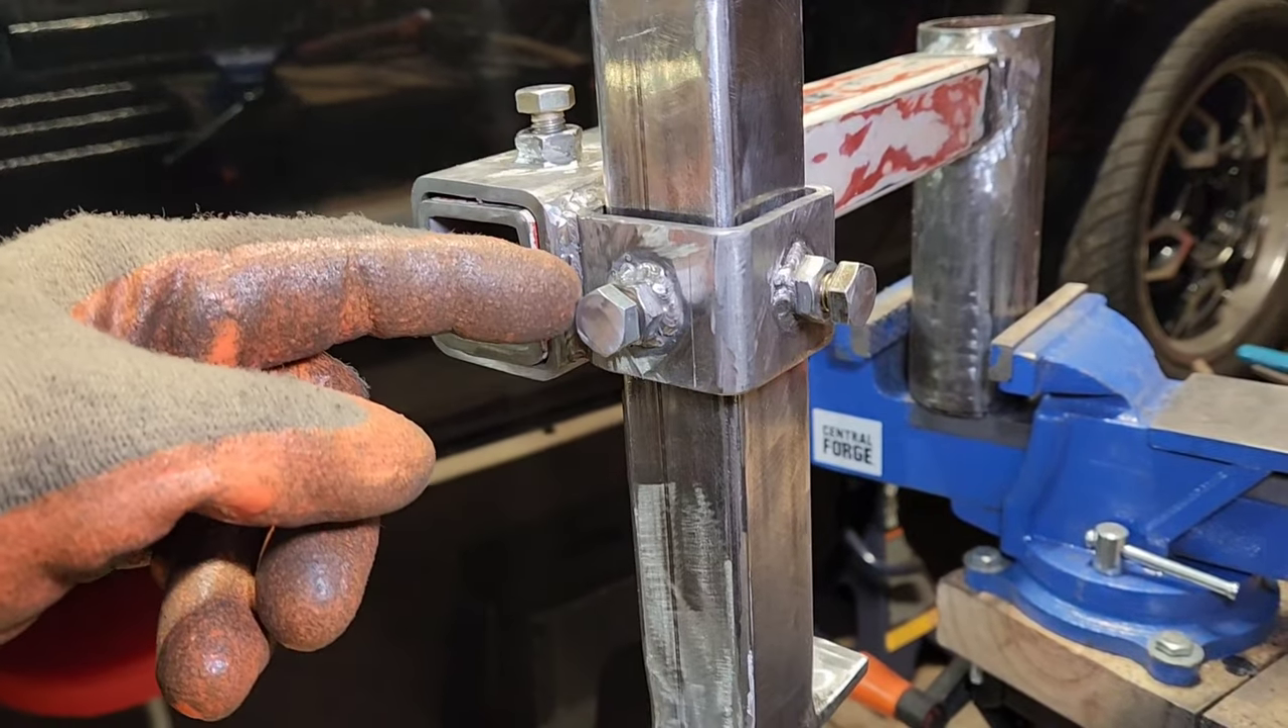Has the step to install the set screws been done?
Yes.